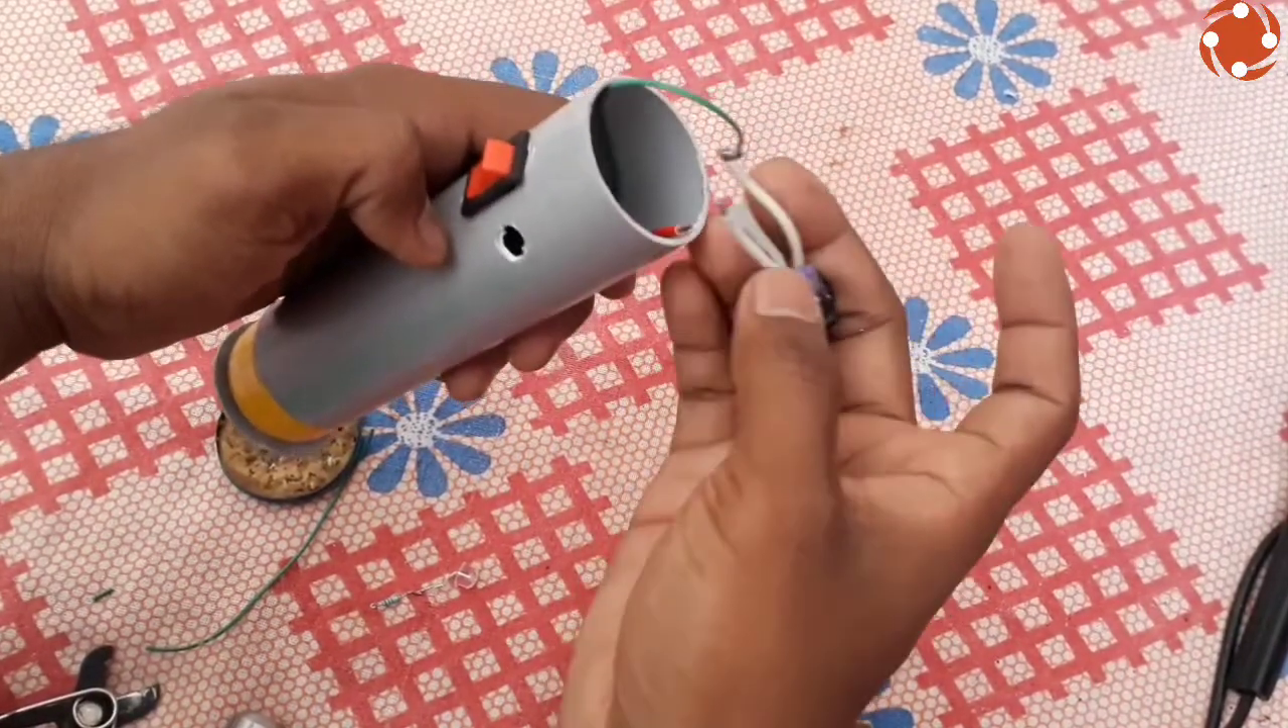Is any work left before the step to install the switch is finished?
No.